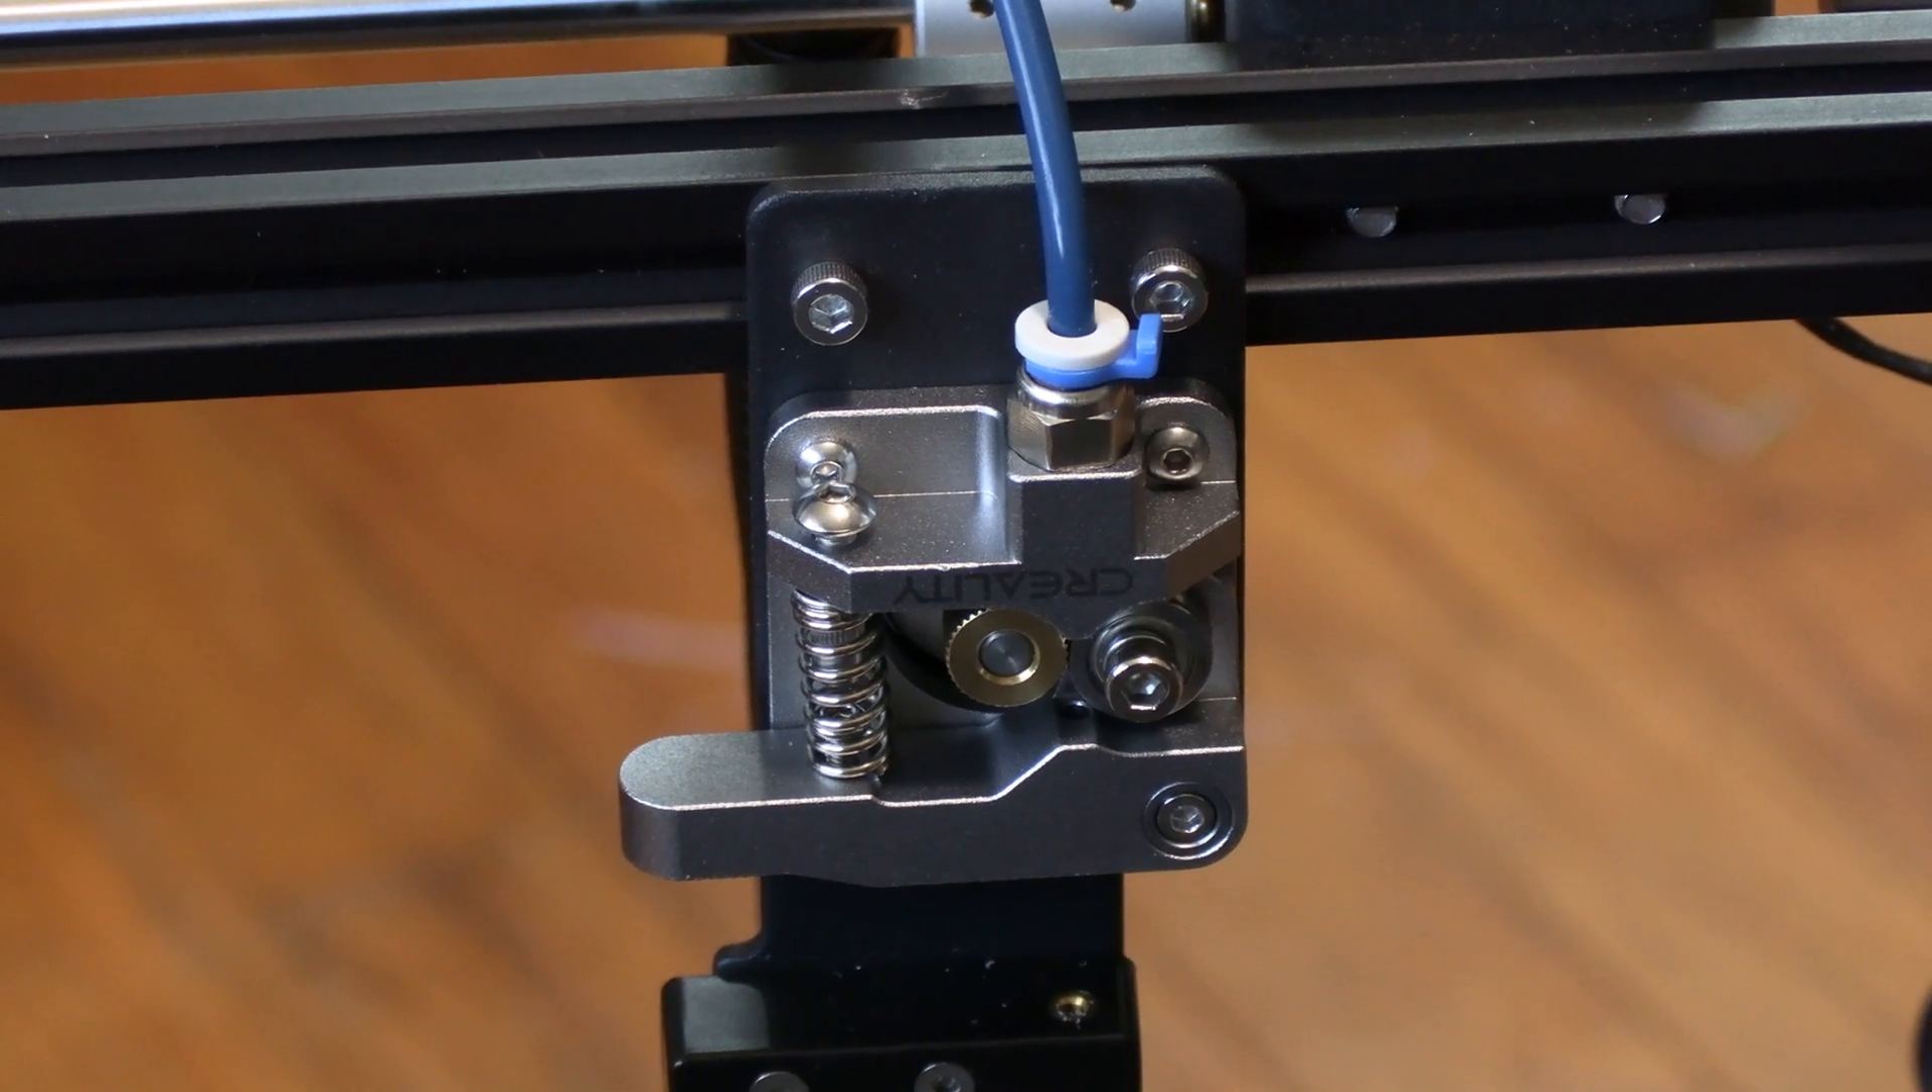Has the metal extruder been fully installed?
Yes.